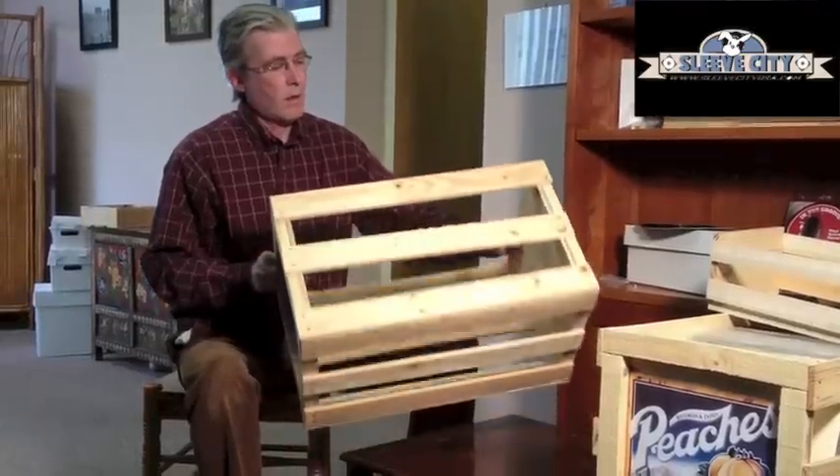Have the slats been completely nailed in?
Yes.